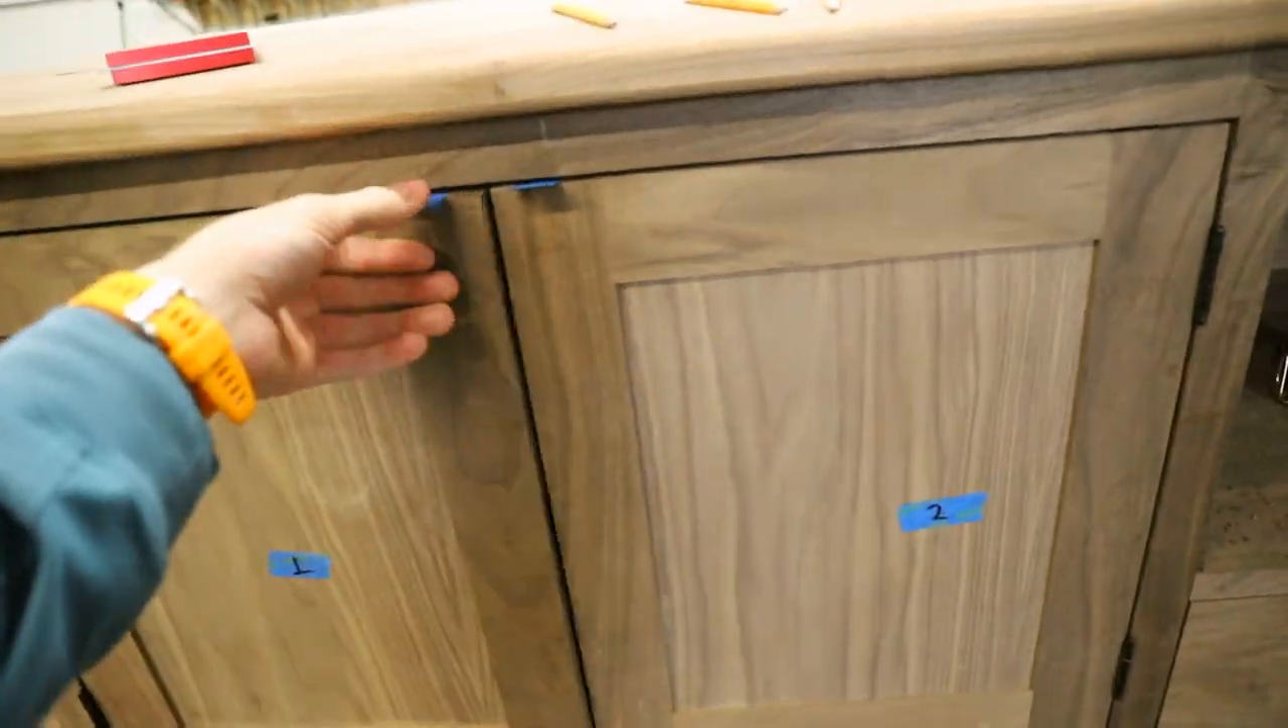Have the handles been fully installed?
No.